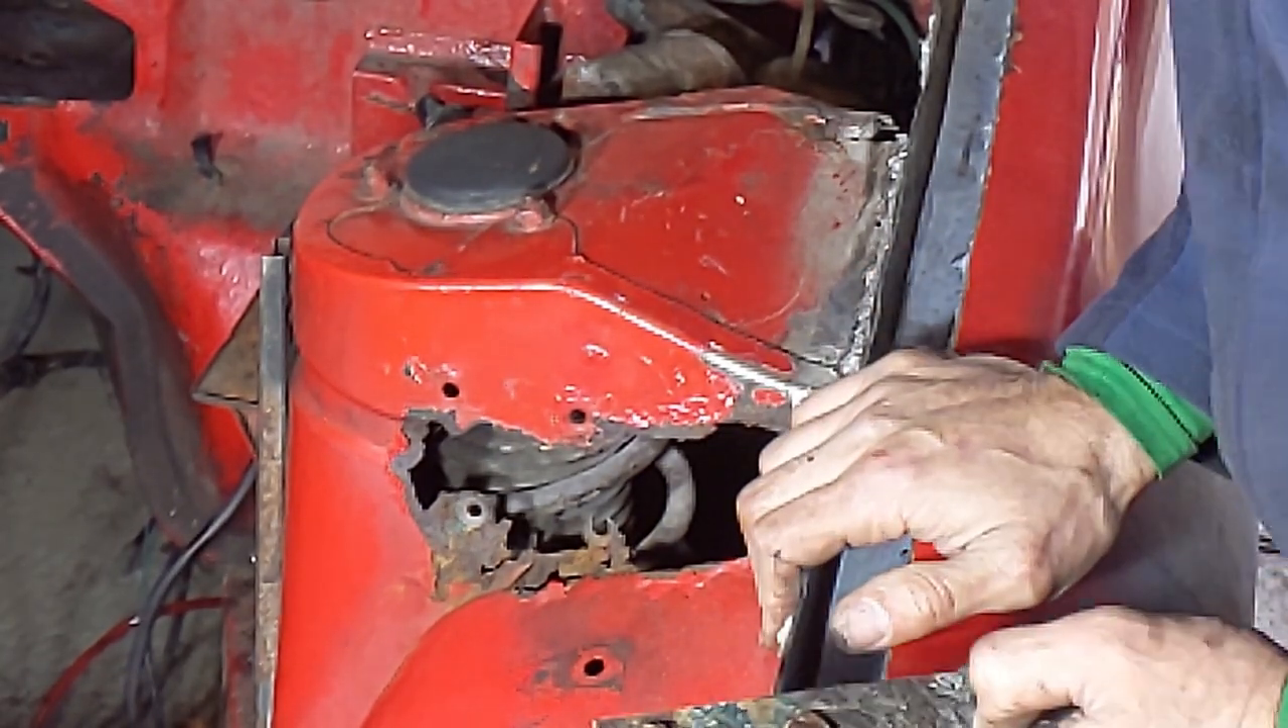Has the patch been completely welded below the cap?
No.